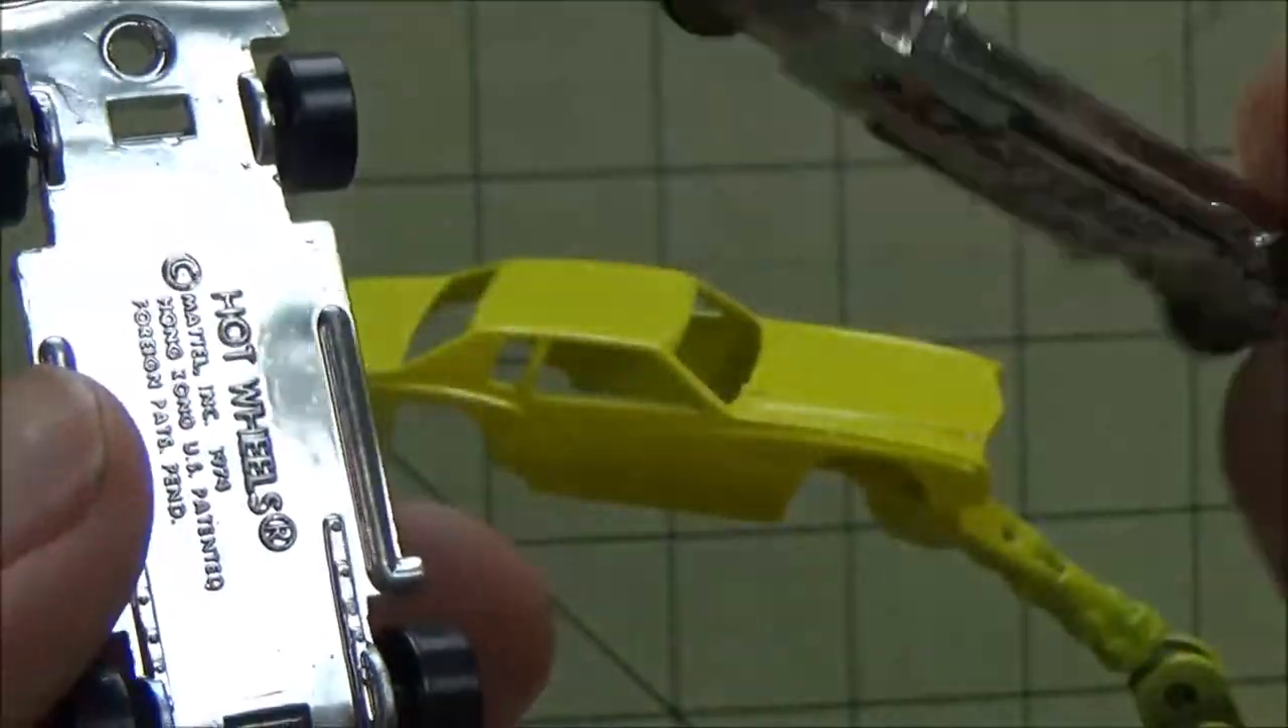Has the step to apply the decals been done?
No.